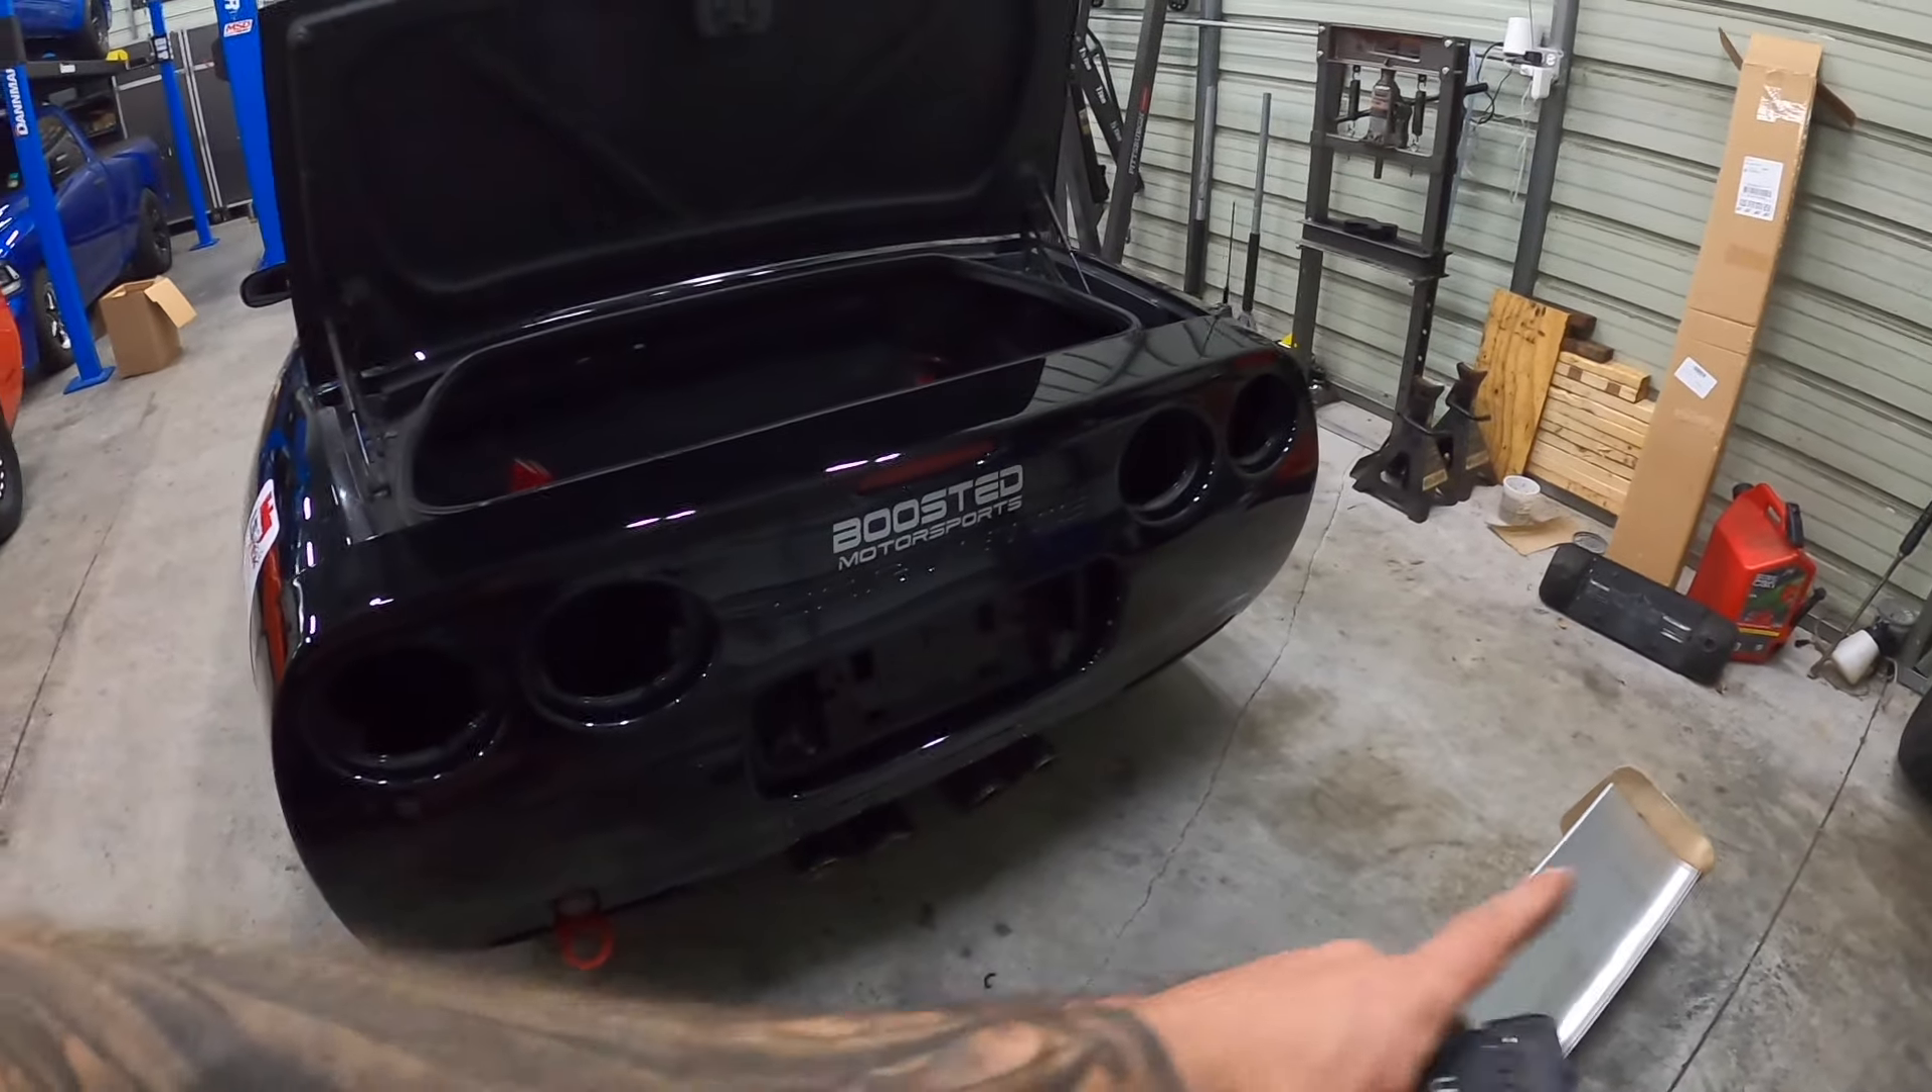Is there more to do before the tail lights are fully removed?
No.